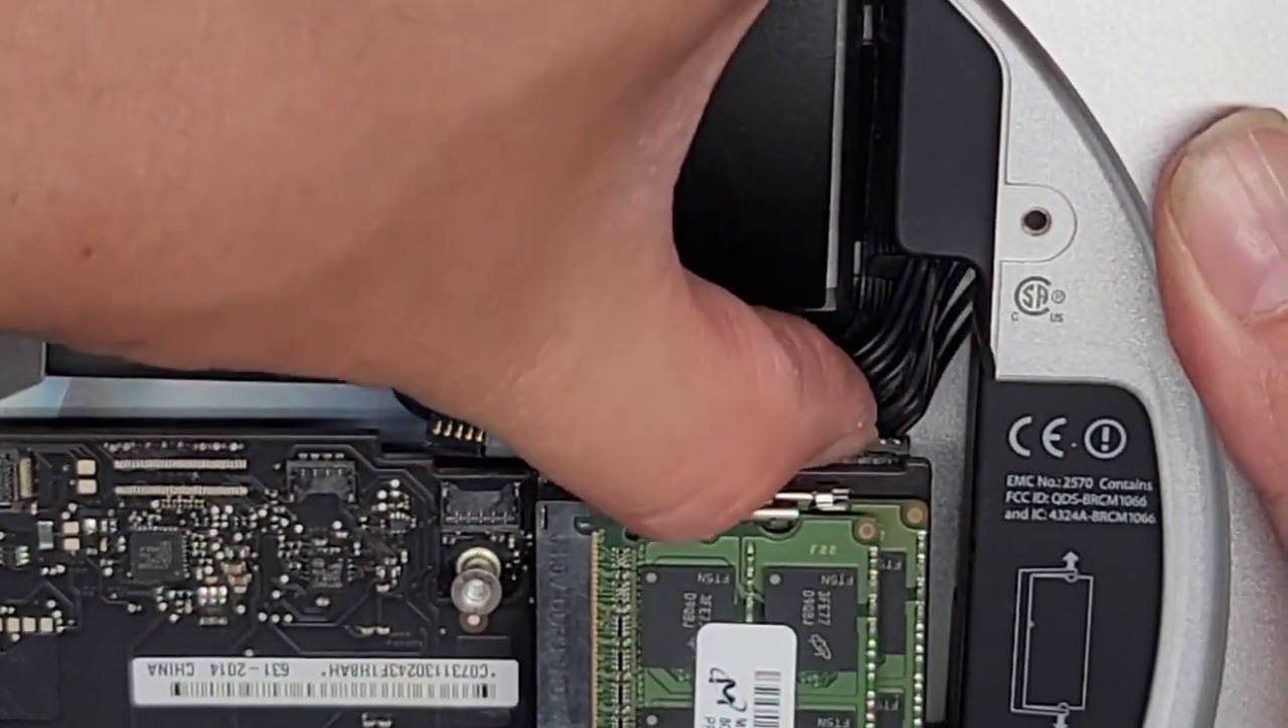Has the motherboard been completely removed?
No.